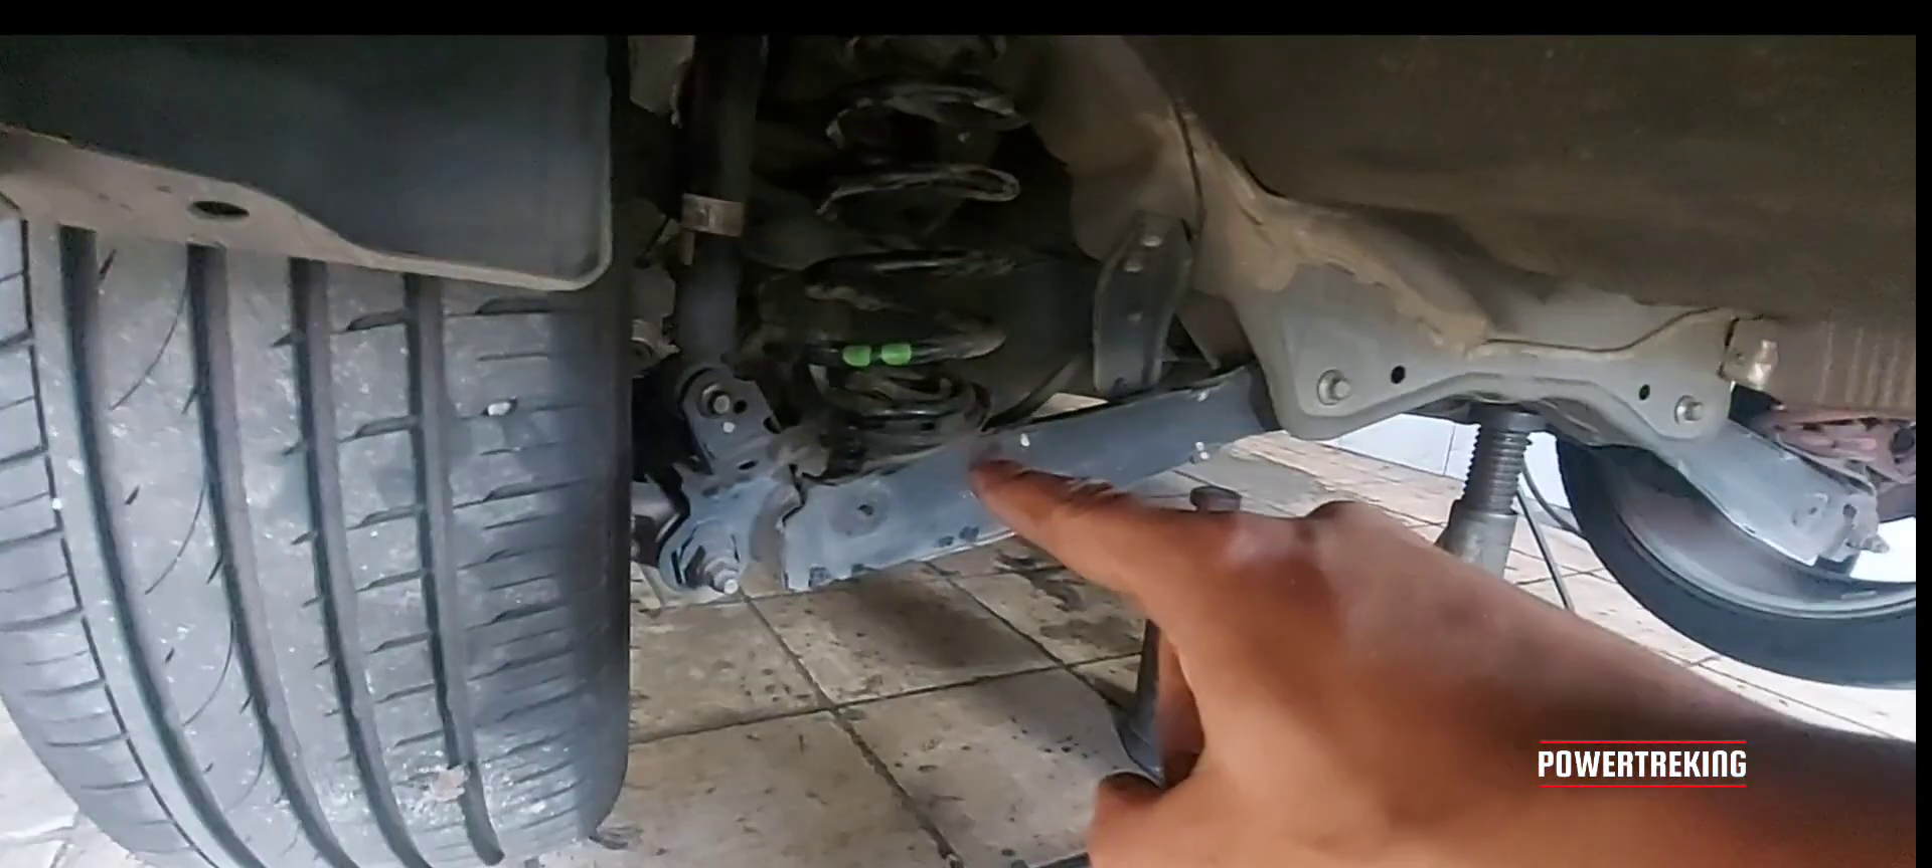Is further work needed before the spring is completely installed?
No.